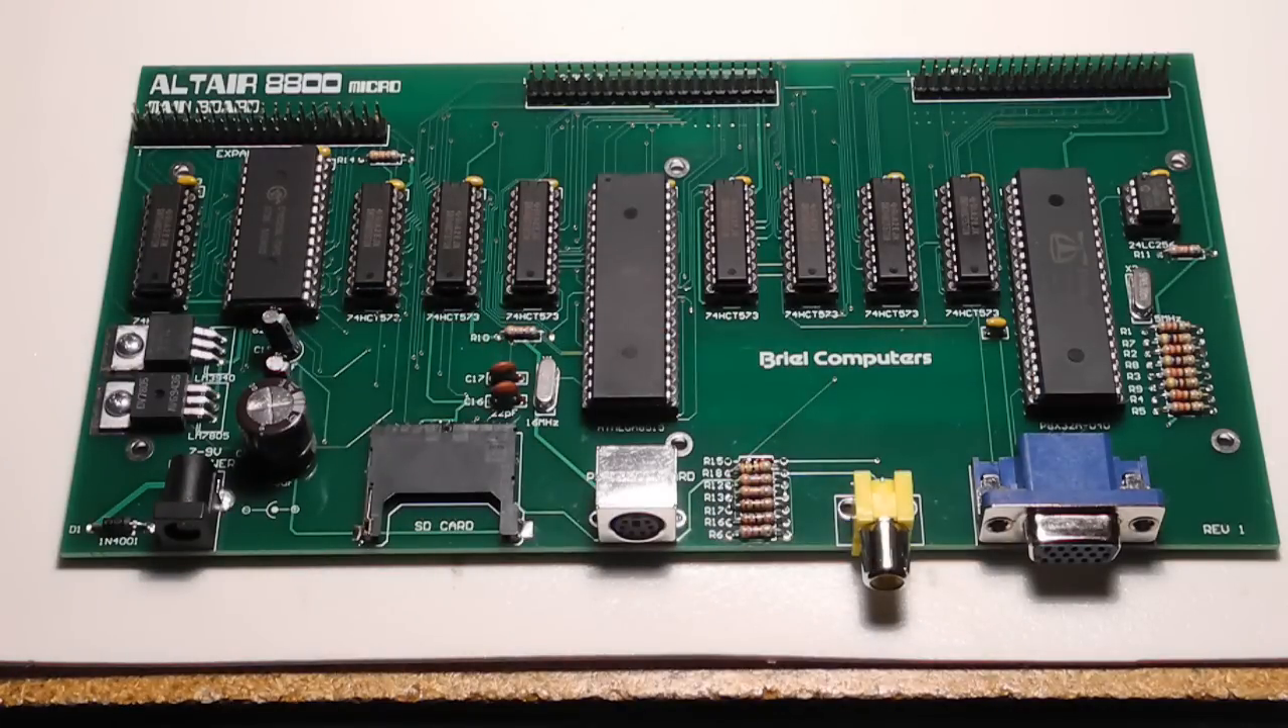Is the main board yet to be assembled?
No.